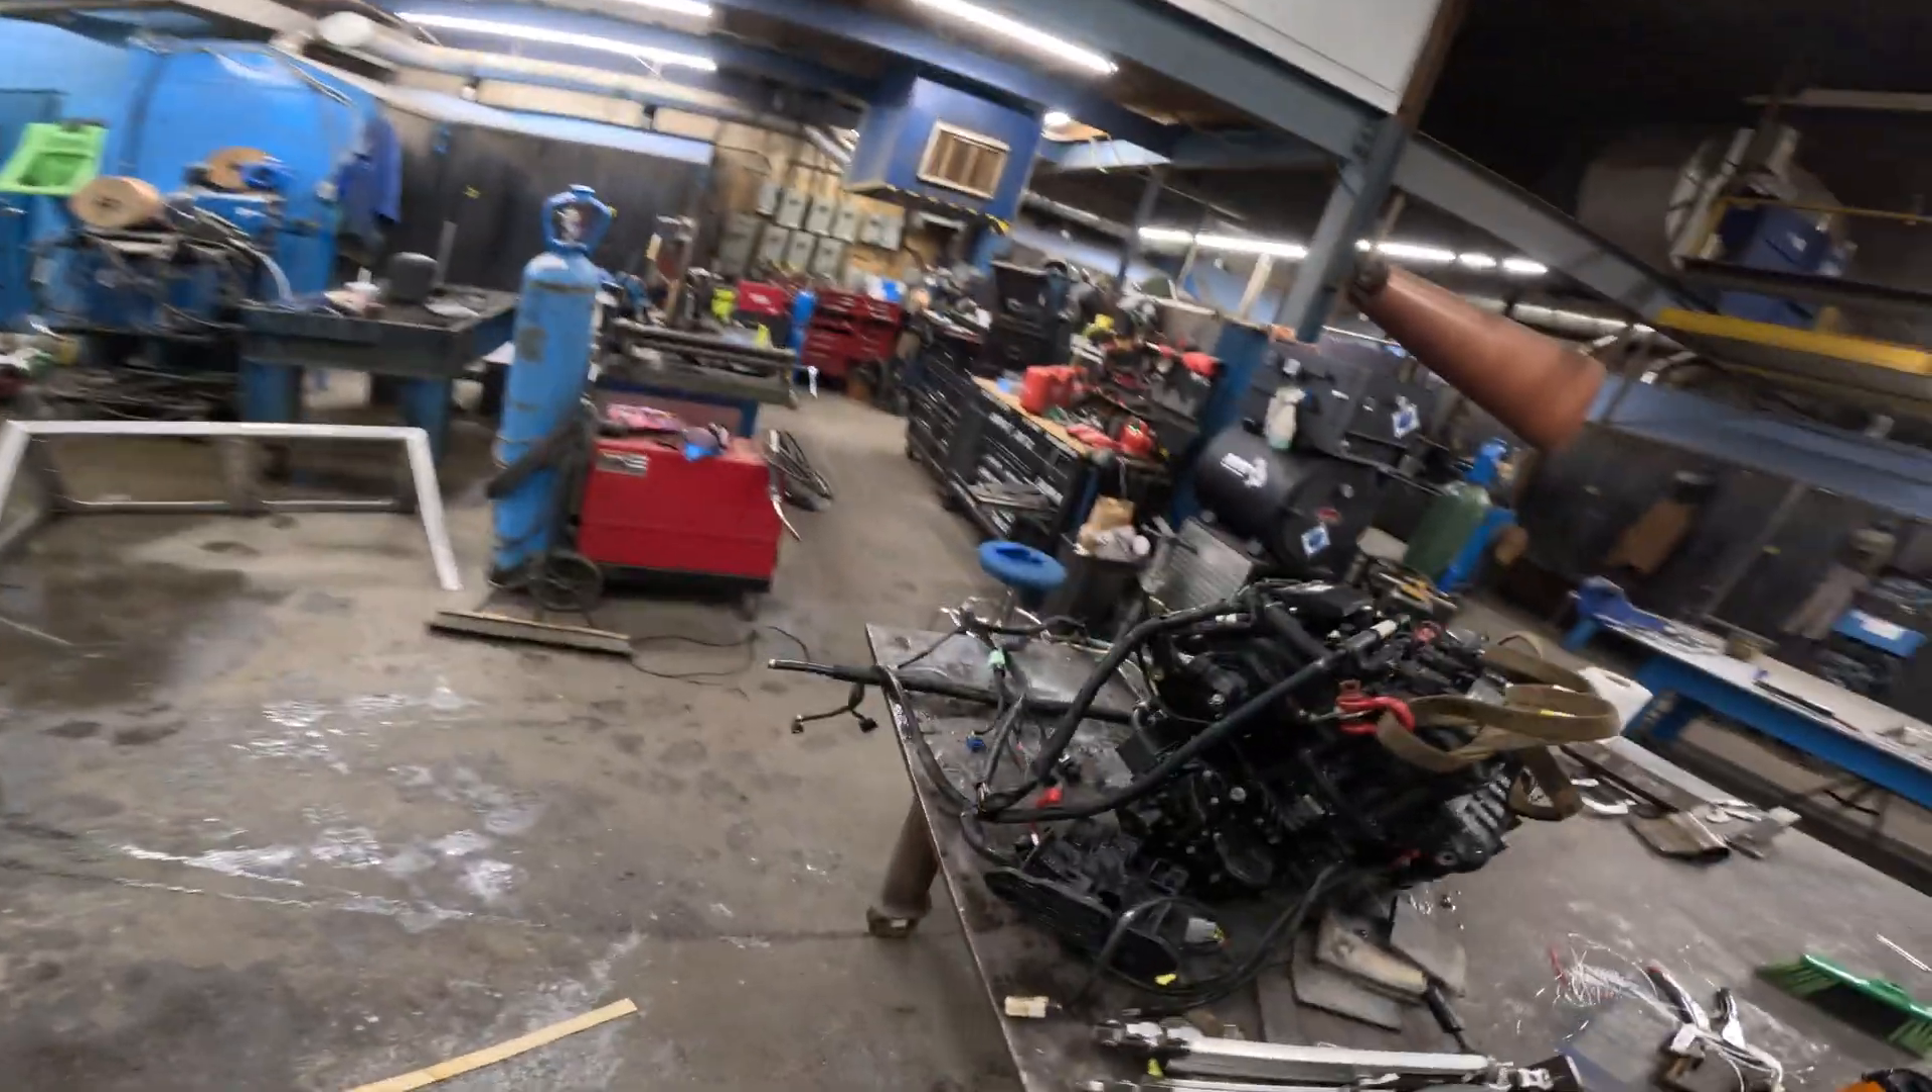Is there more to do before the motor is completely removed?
No.